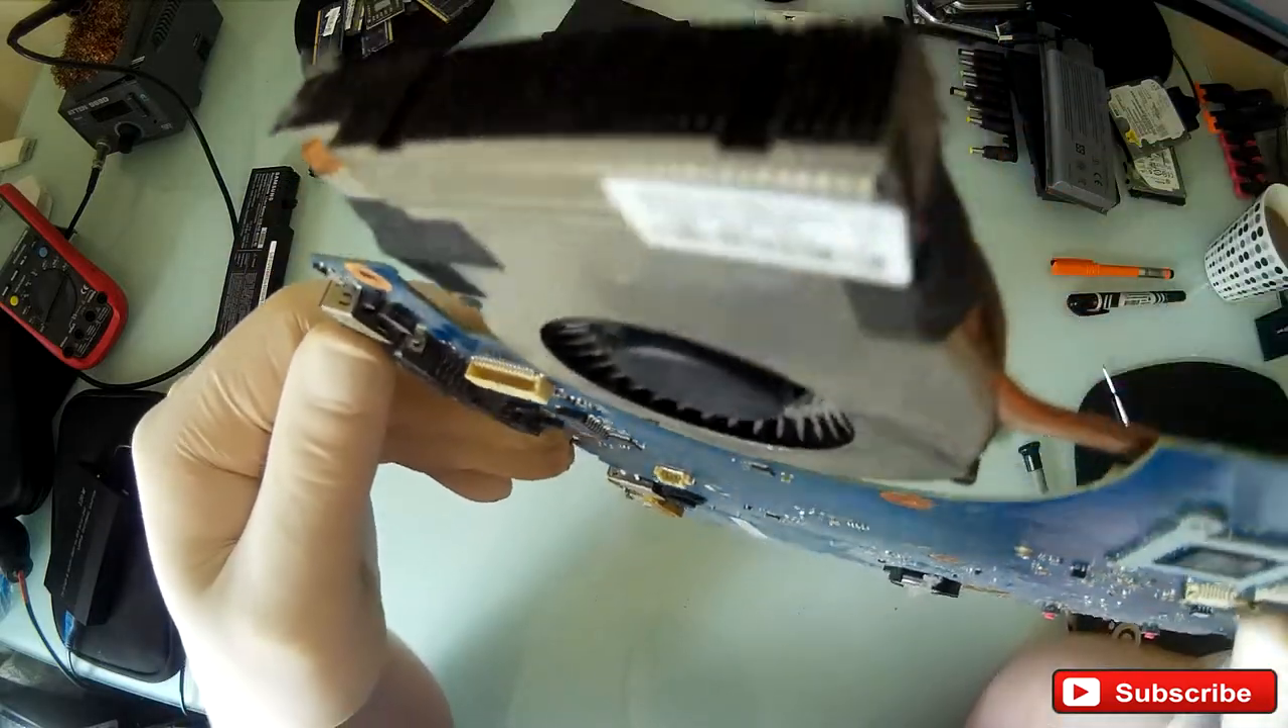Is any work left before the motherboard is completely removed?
No.